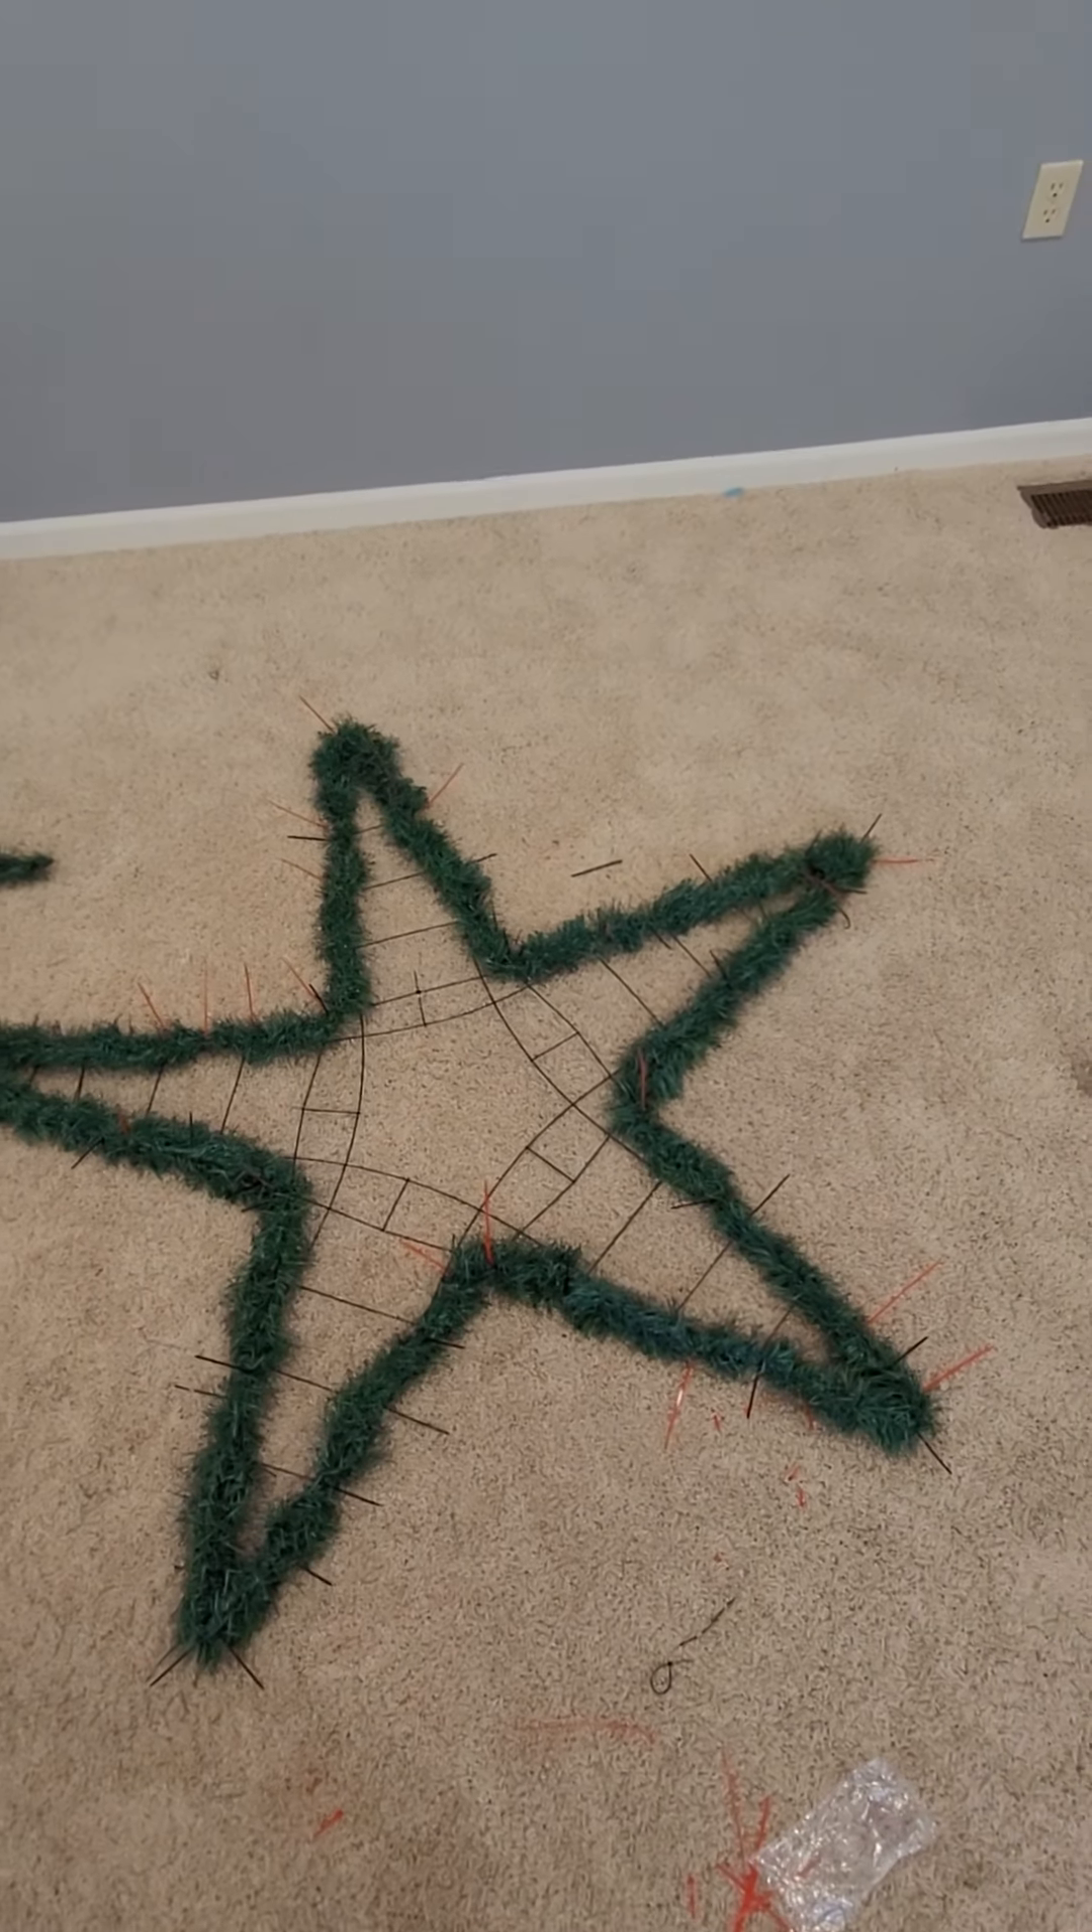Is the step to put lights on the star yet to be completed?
Yes.